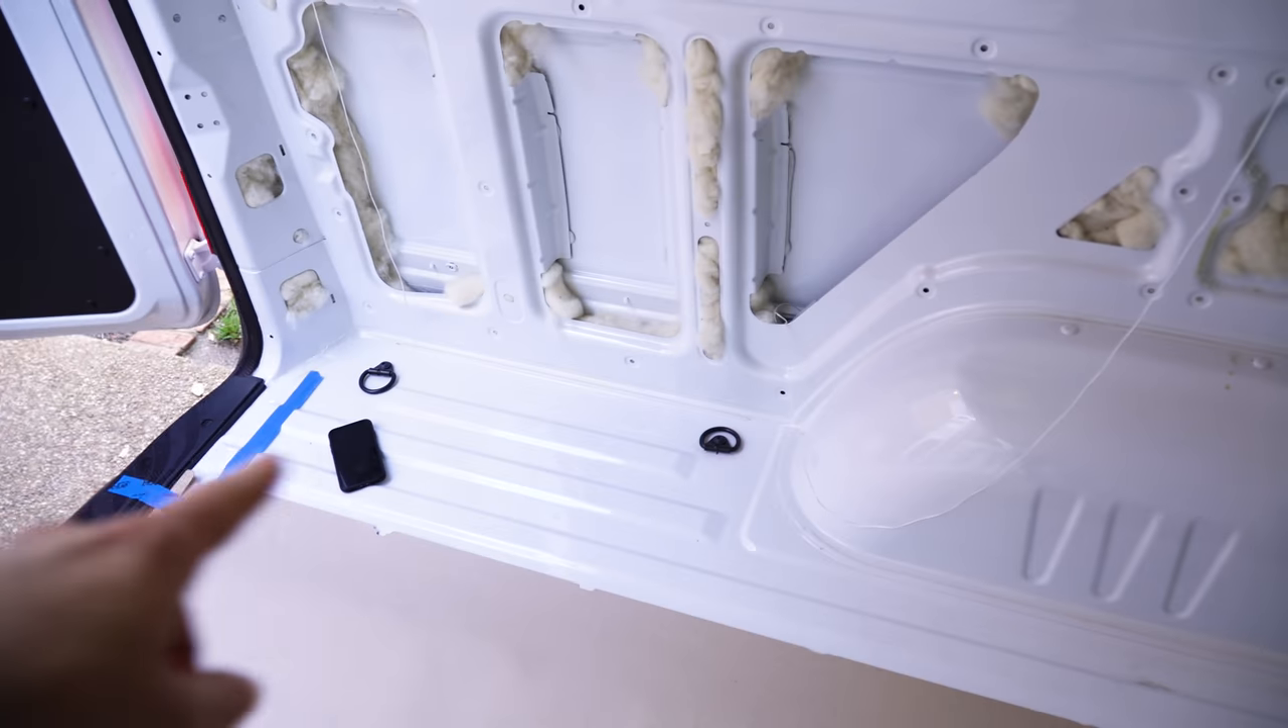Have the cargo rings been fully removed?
No.